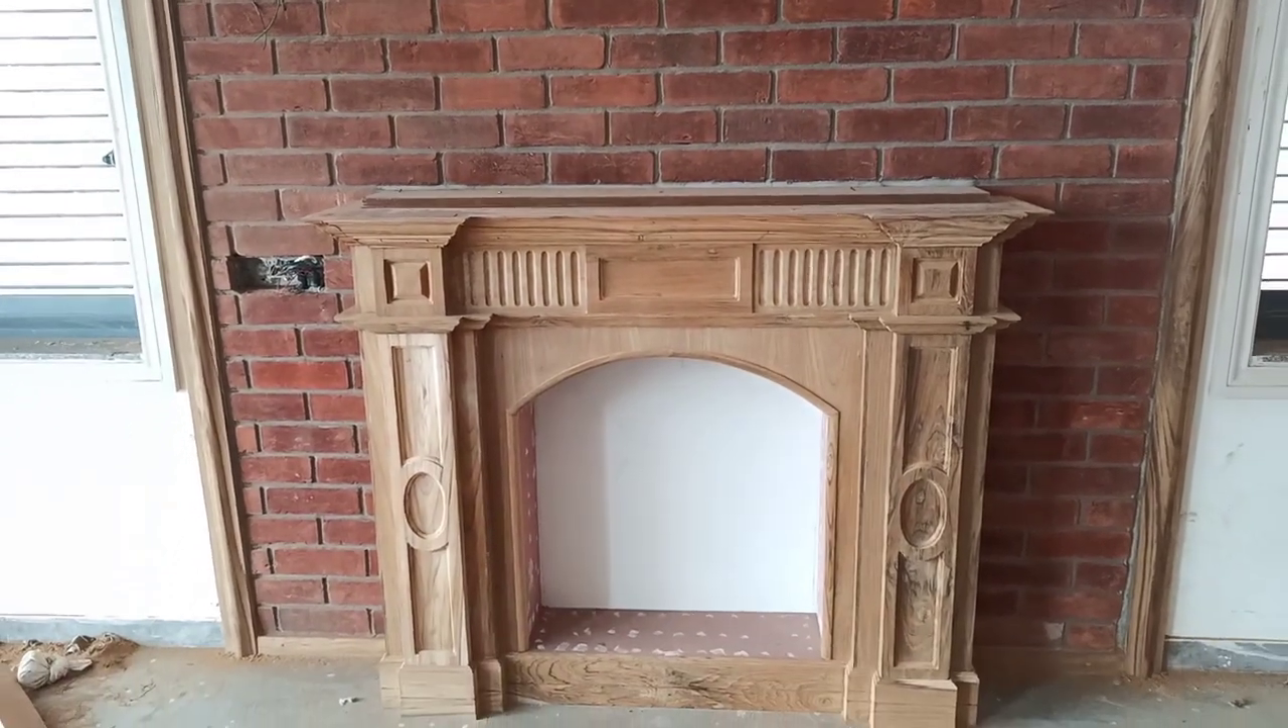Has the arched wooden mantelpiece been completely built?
Yes.